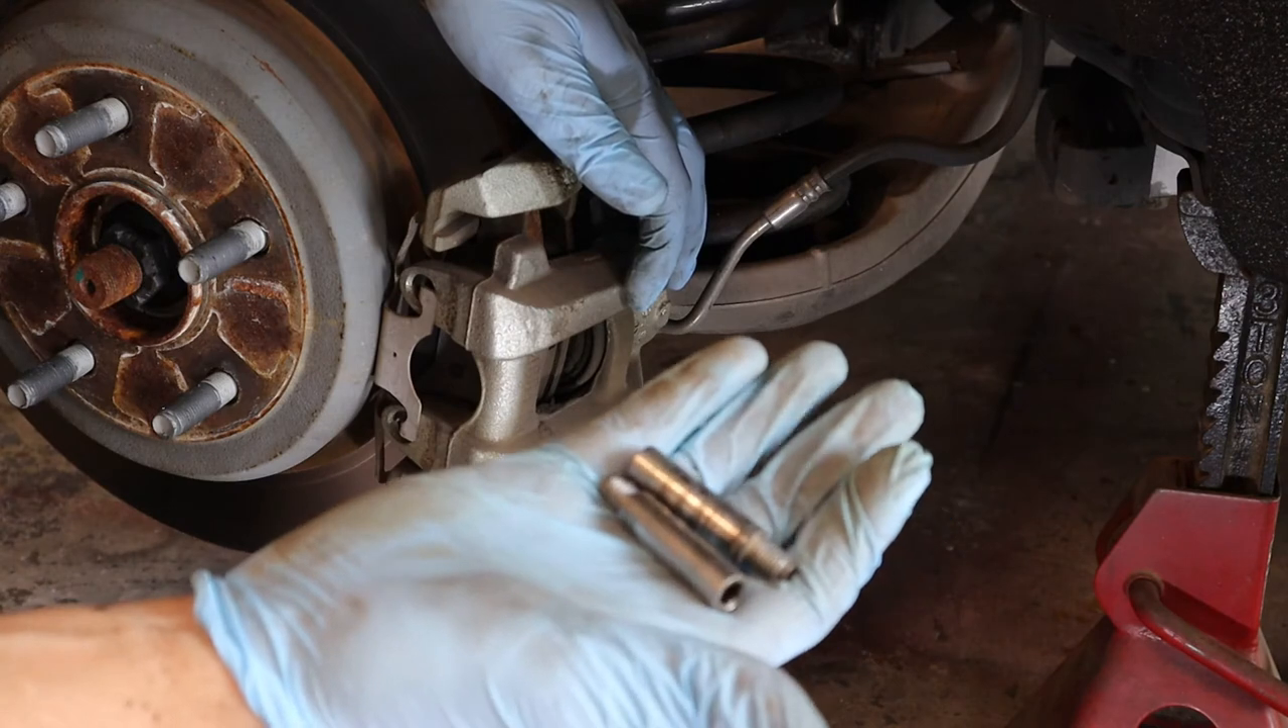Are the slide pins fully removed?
Yes.